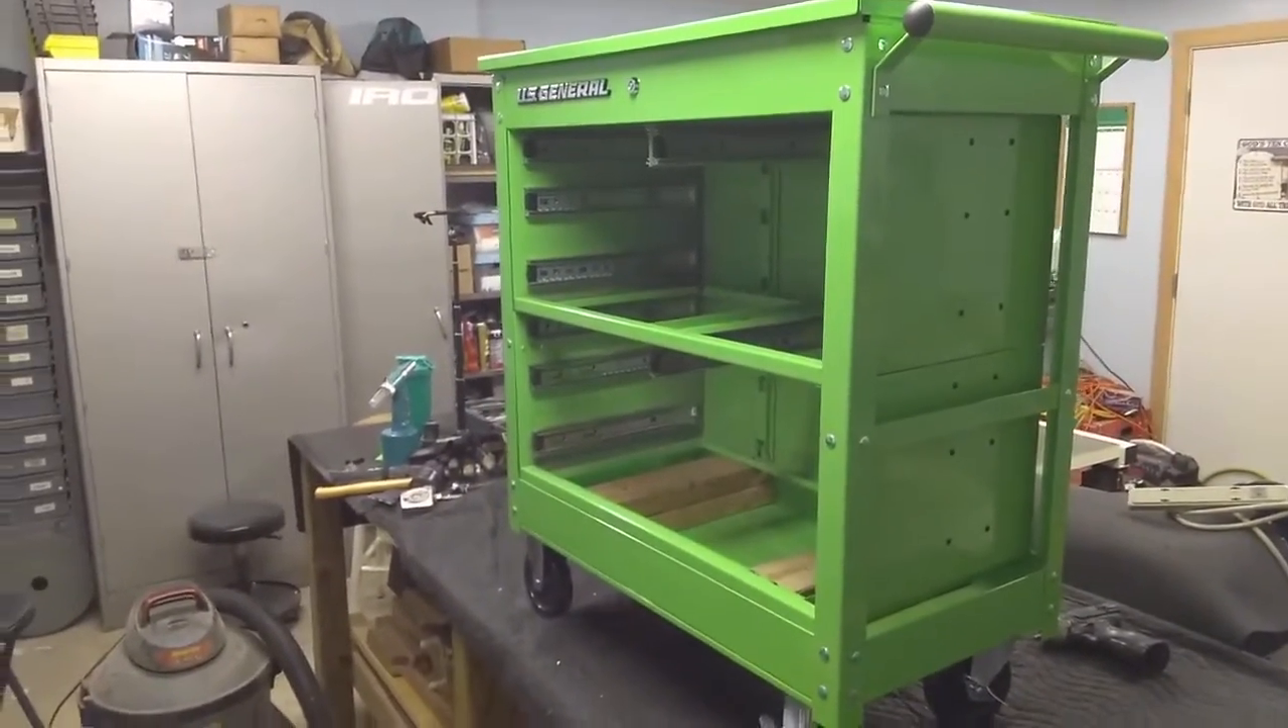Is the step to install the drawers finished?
No.